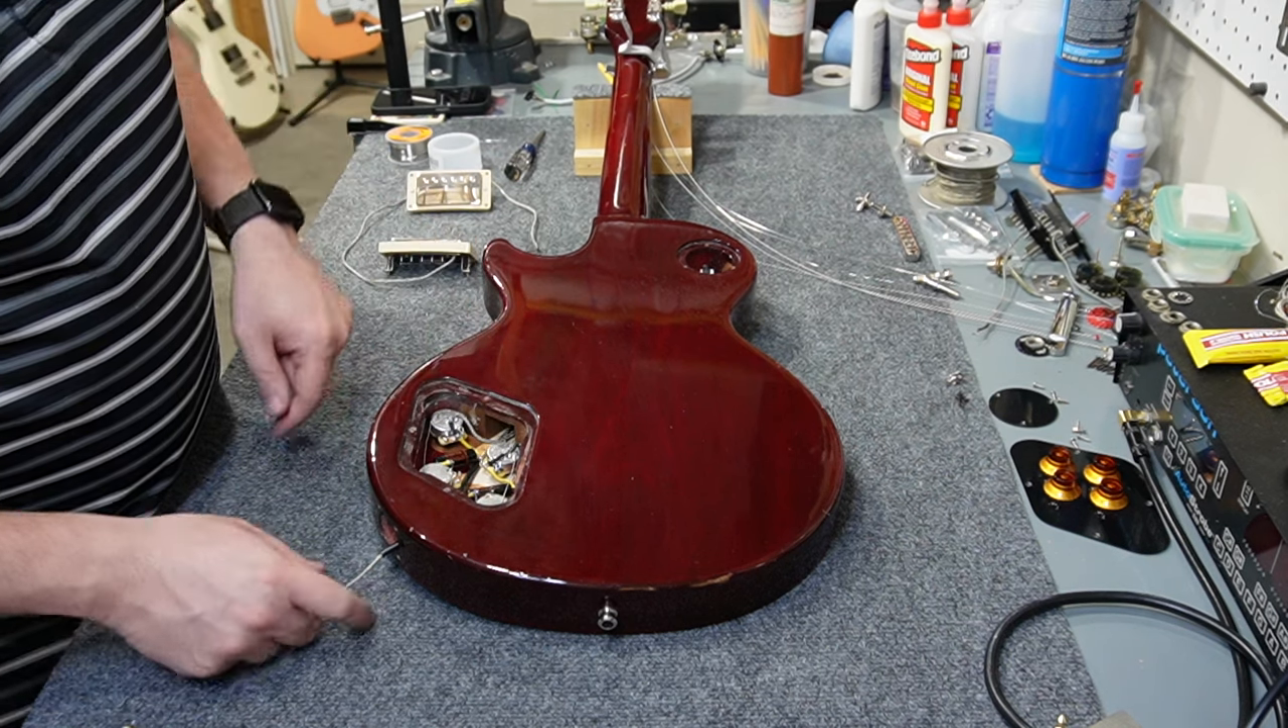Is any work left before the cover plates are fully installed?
Yes.